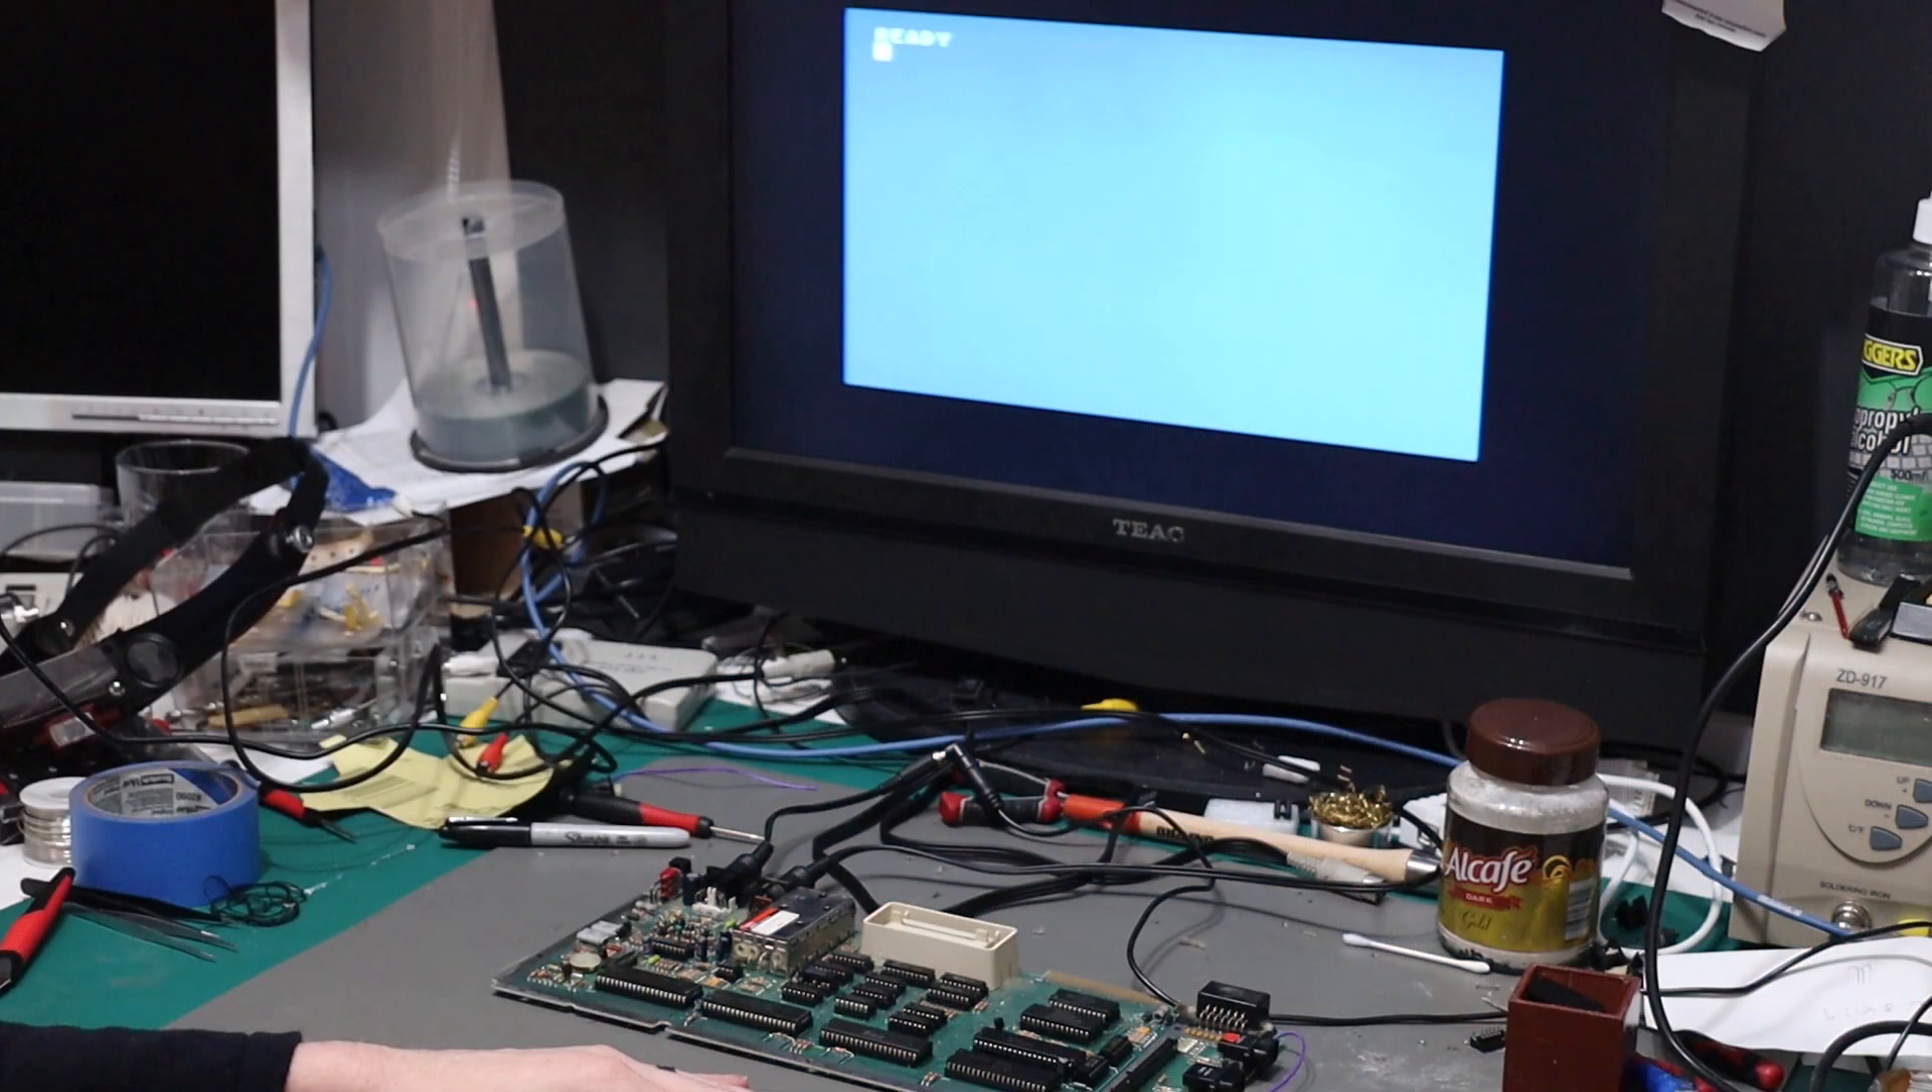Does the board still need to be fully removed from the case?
No.